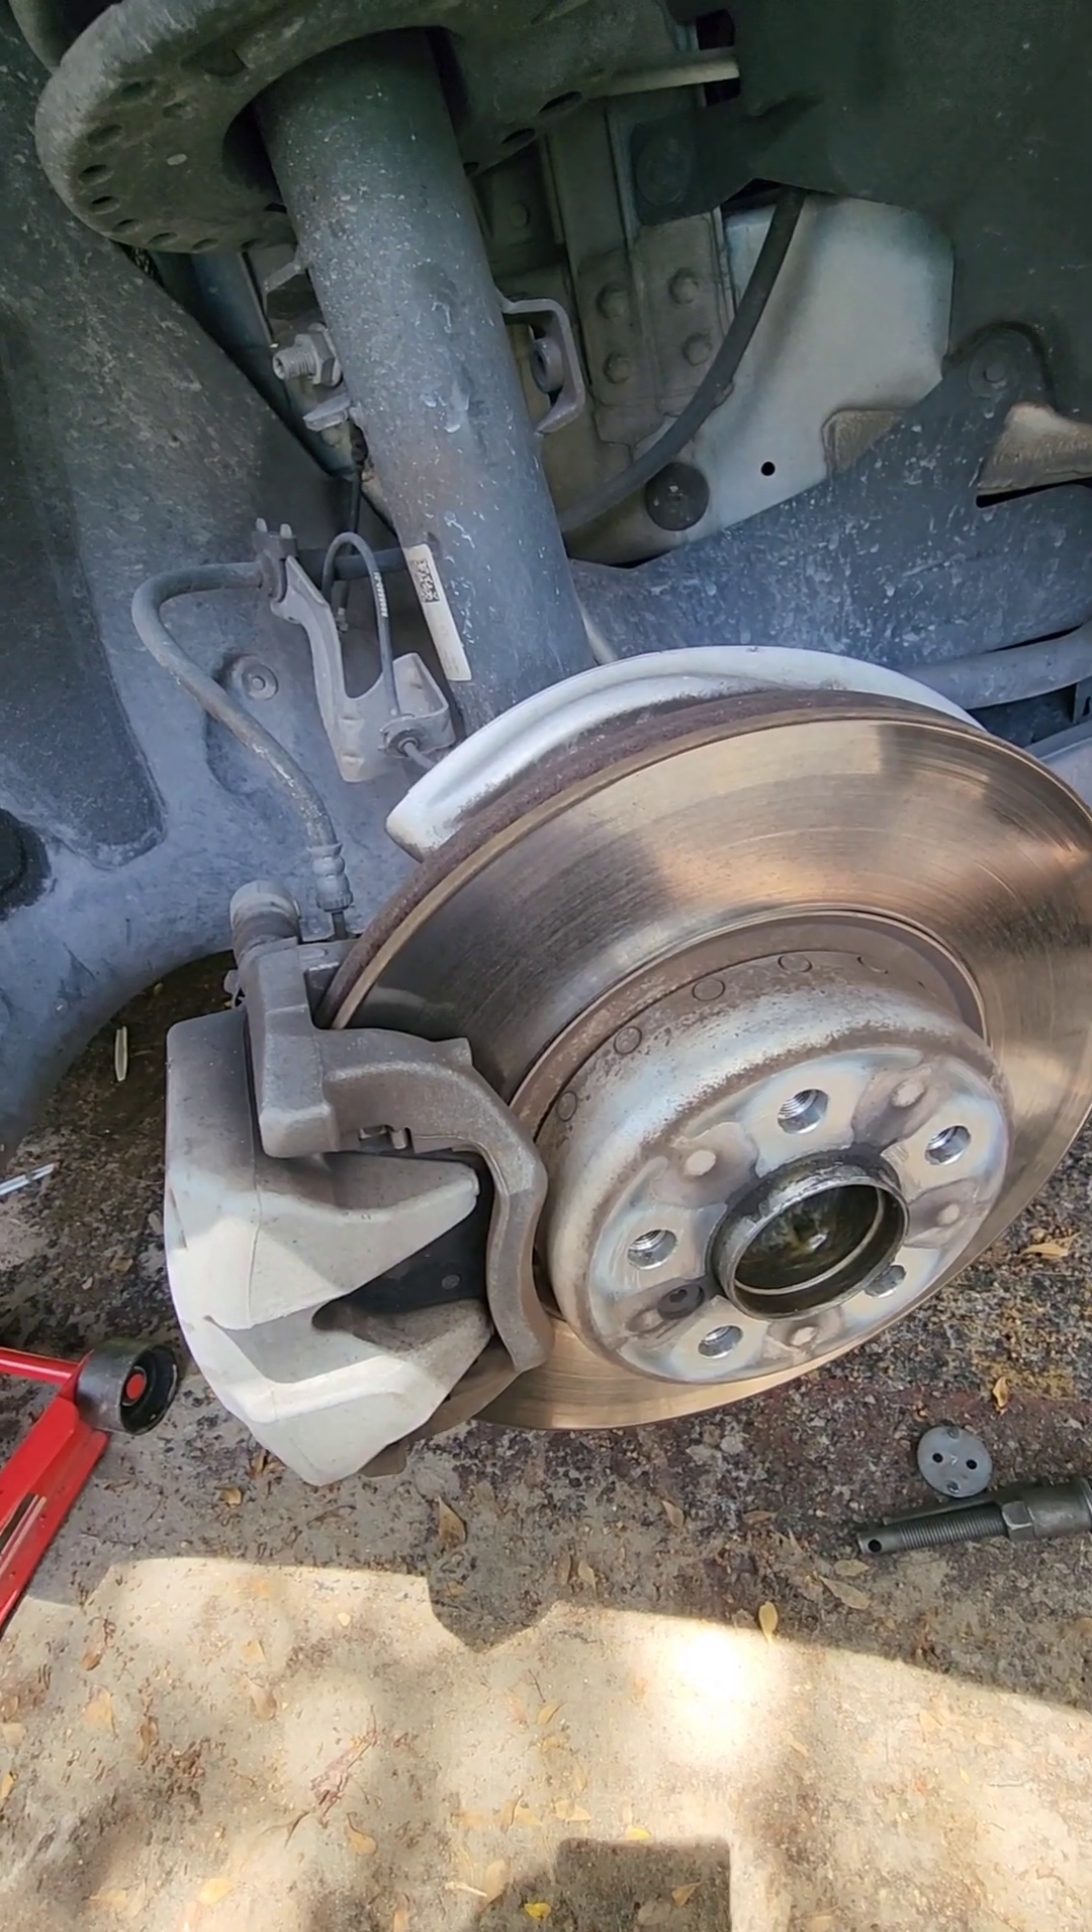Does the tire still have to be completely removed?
No.